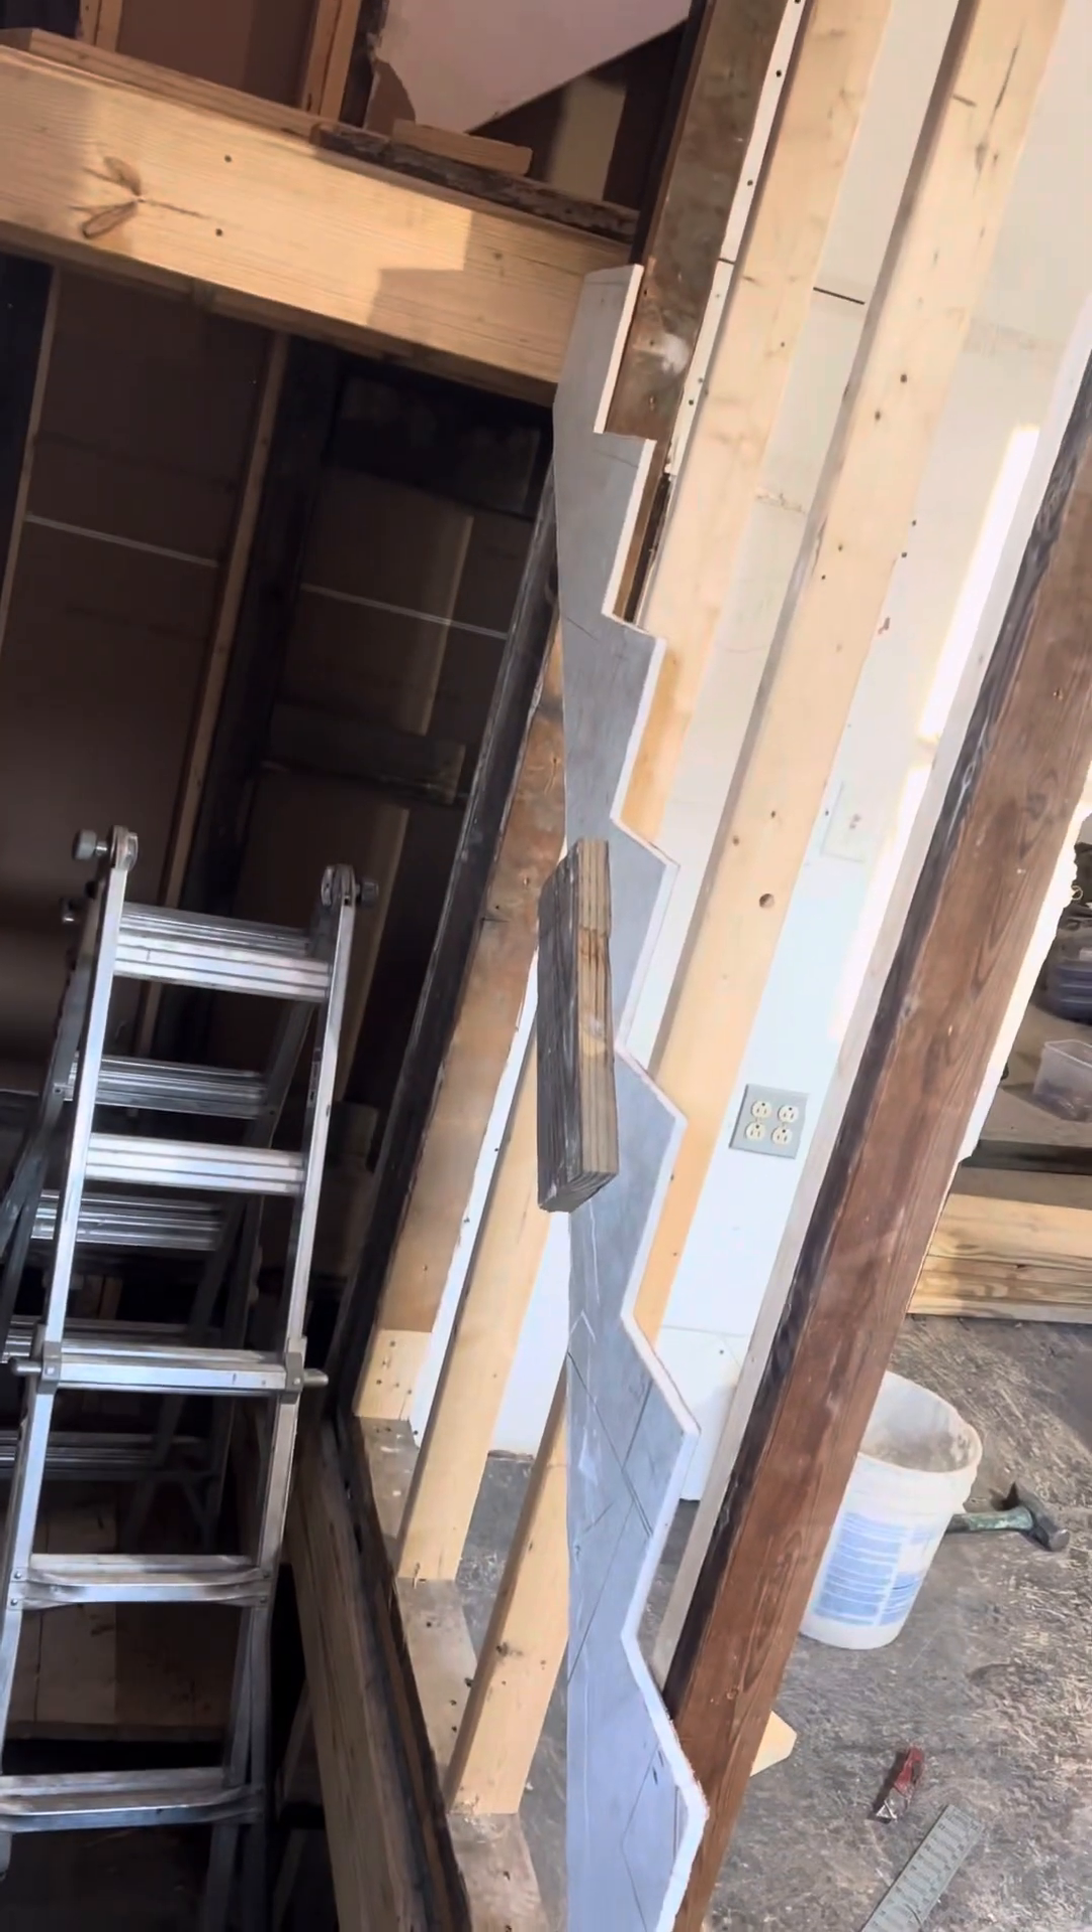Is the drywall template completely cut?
Yes.